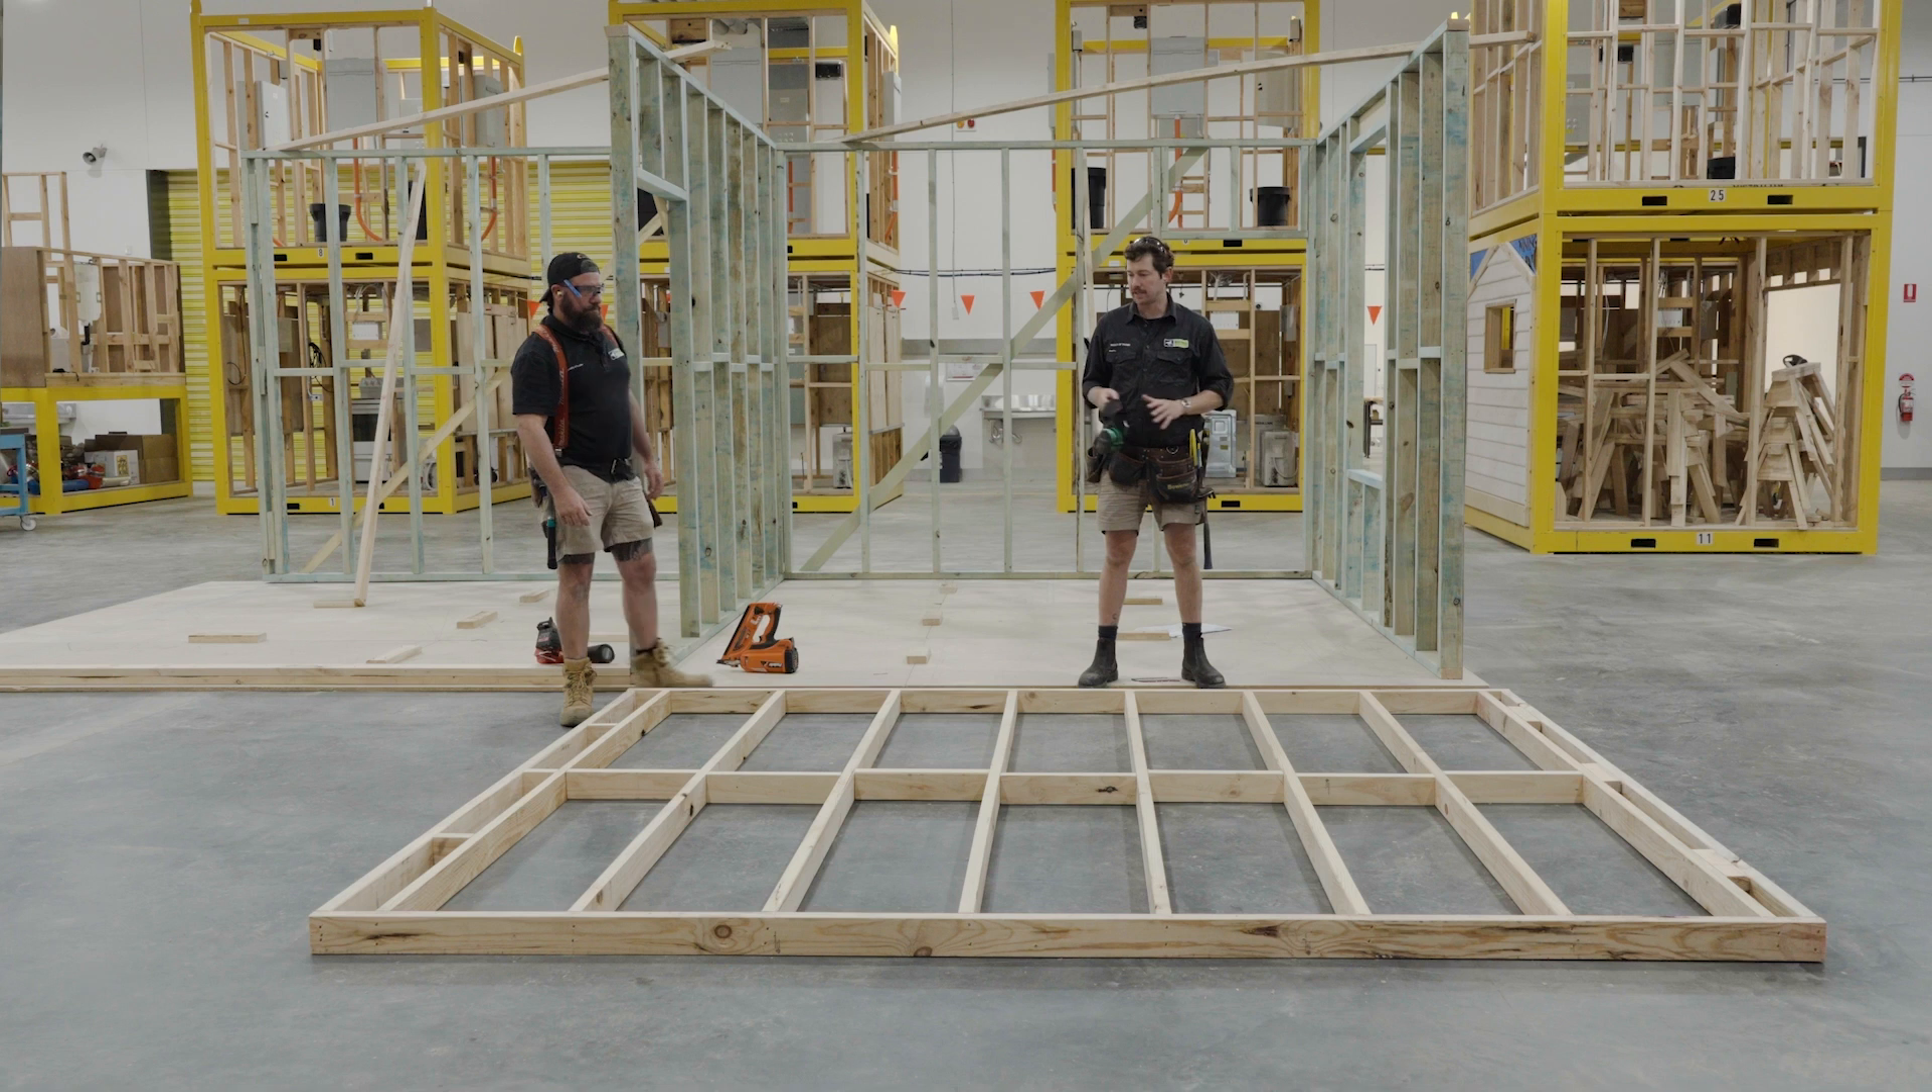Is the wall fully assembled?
Yes.